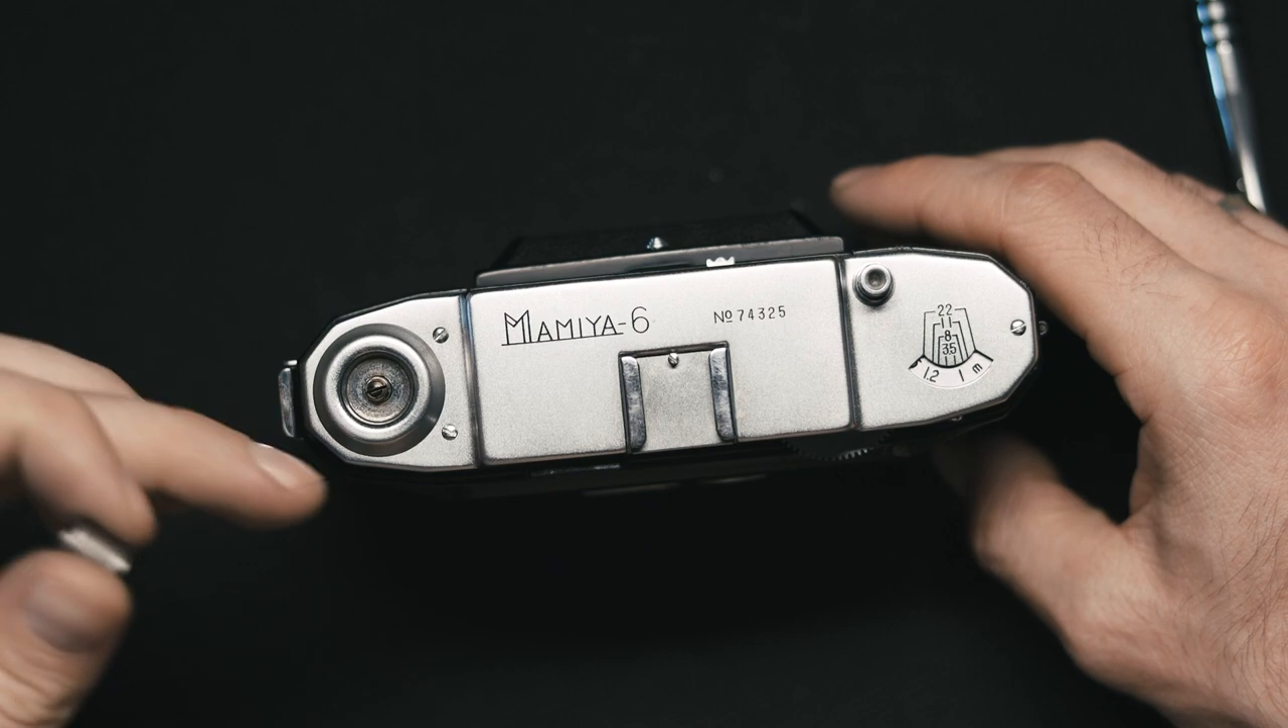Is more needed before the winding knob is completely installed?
Yes.